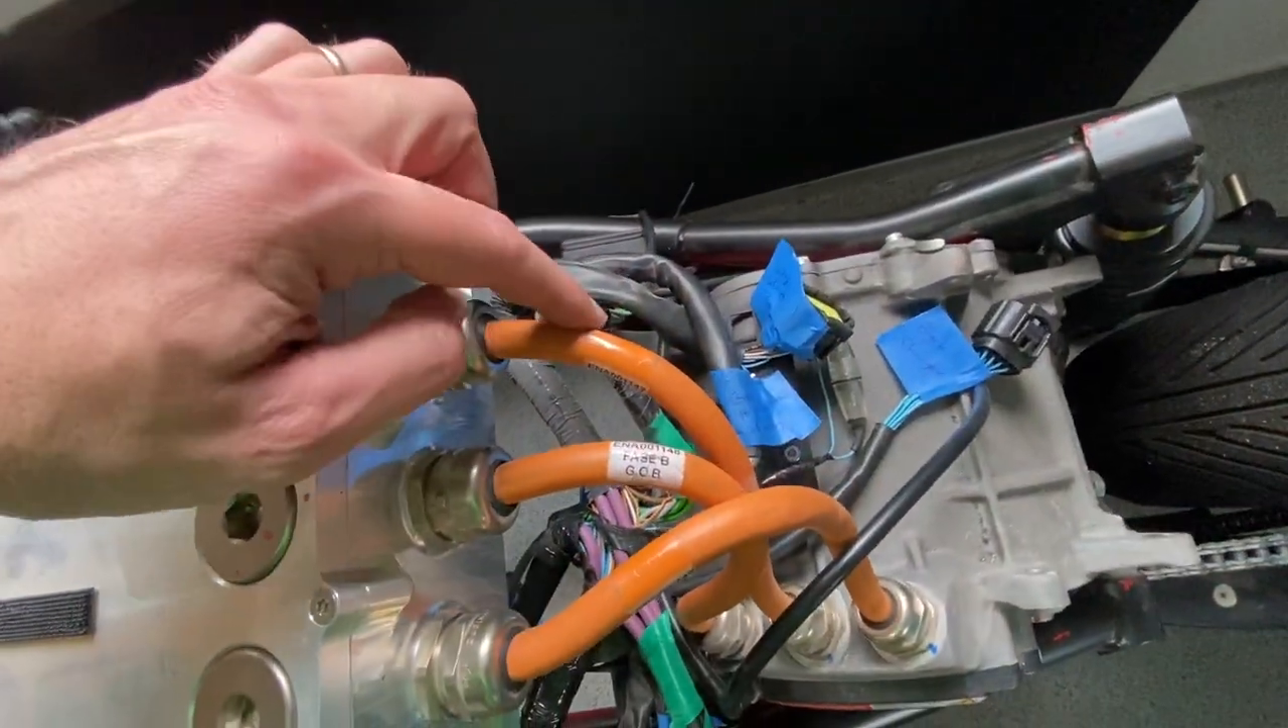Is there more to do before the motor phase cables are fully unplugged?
Yes.